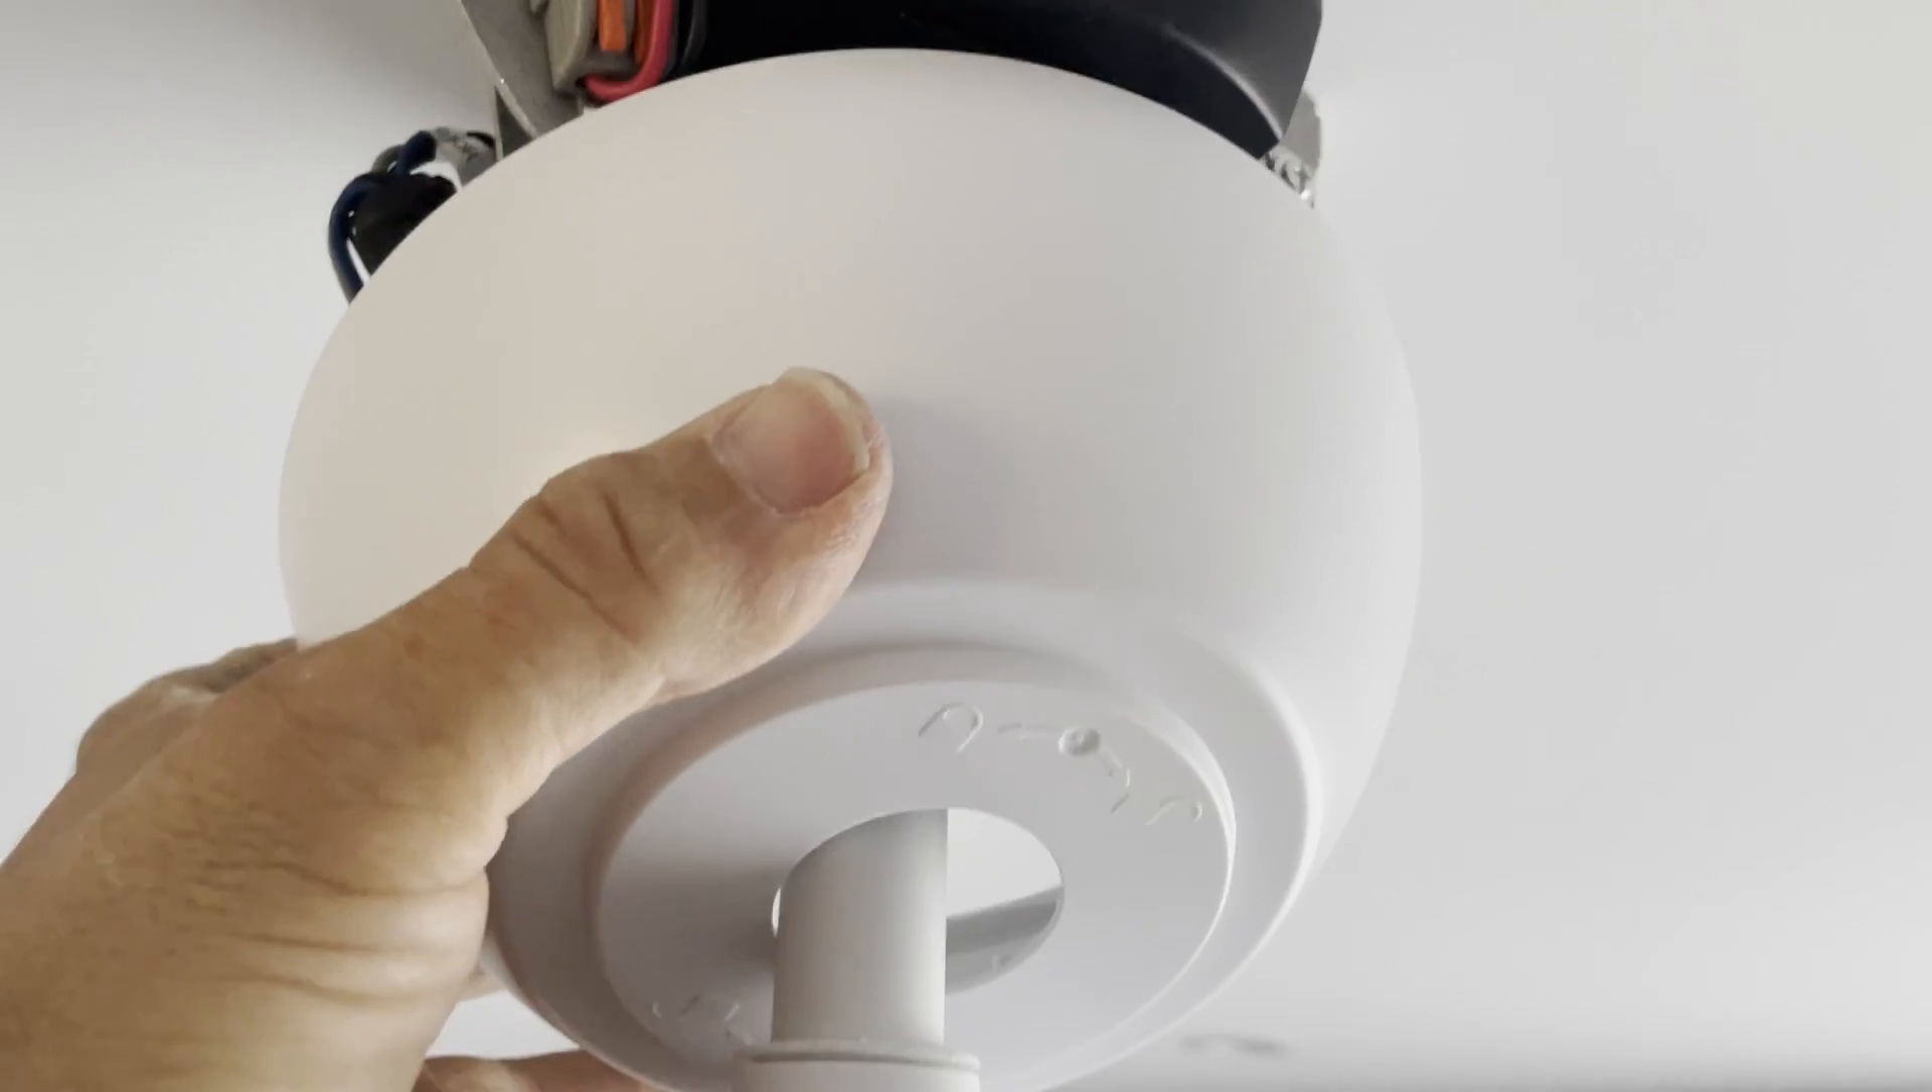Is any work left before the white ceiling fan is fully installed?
Yes.